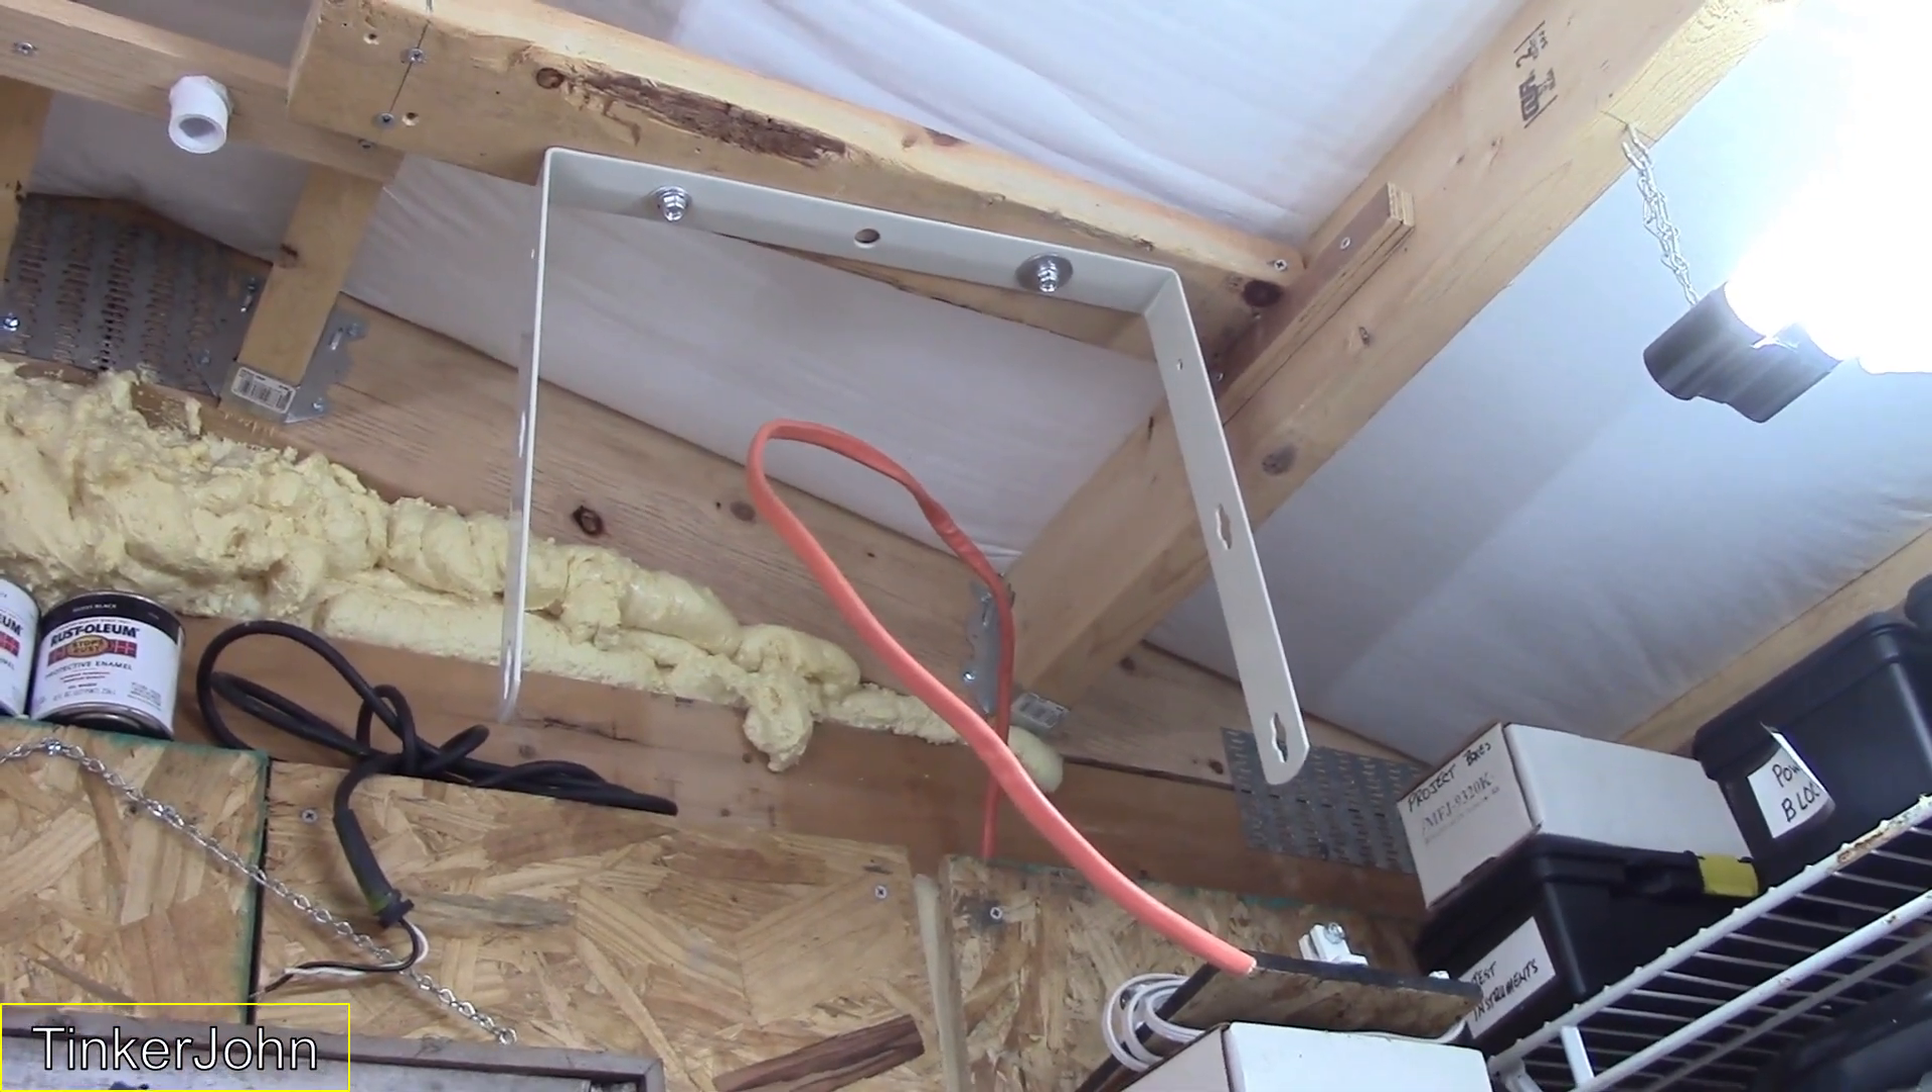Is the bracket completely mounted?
Yes.